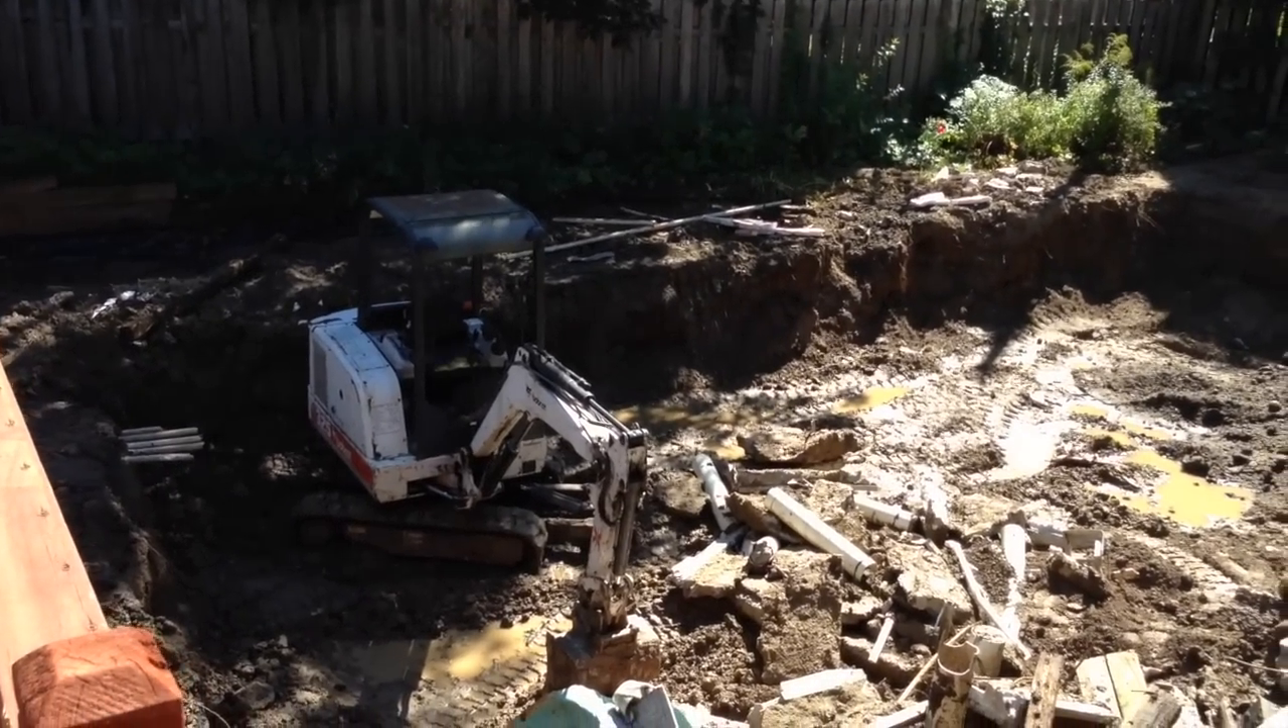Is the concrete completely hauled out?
No.